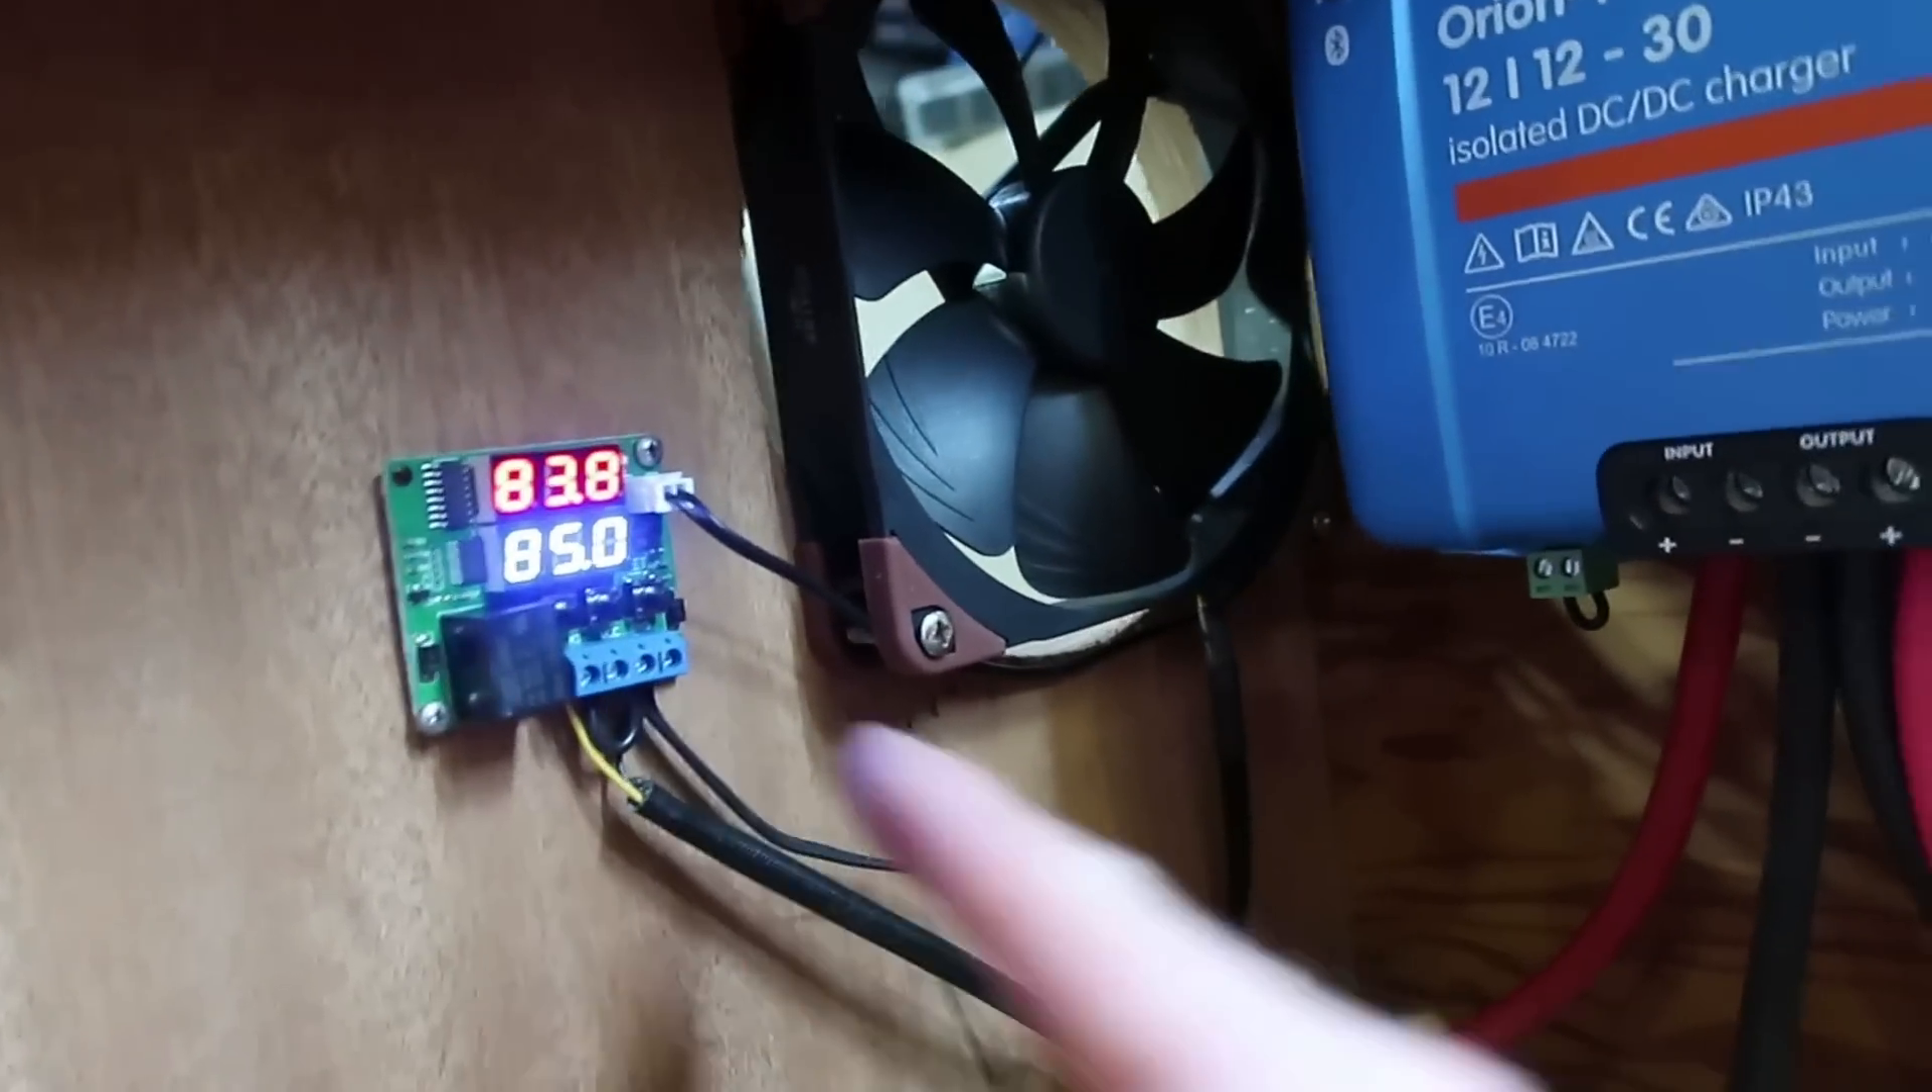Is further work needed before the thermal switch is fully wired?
No.